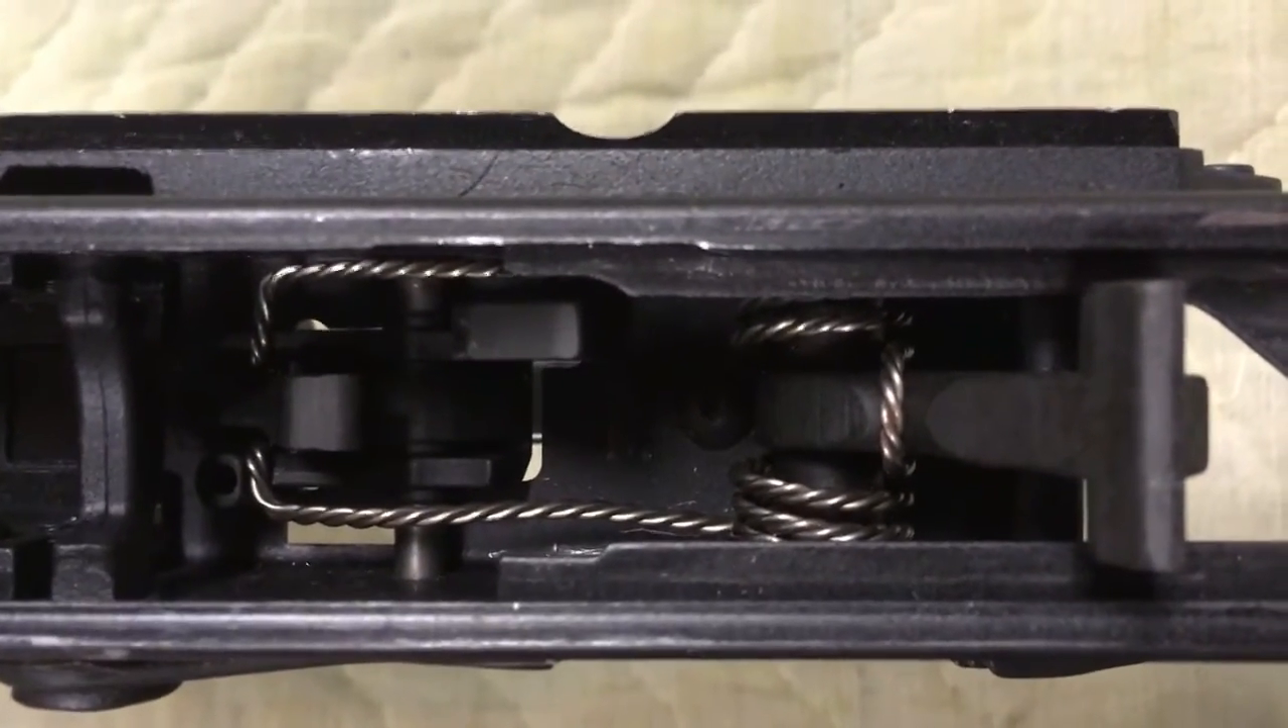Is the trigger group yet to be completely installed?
No.